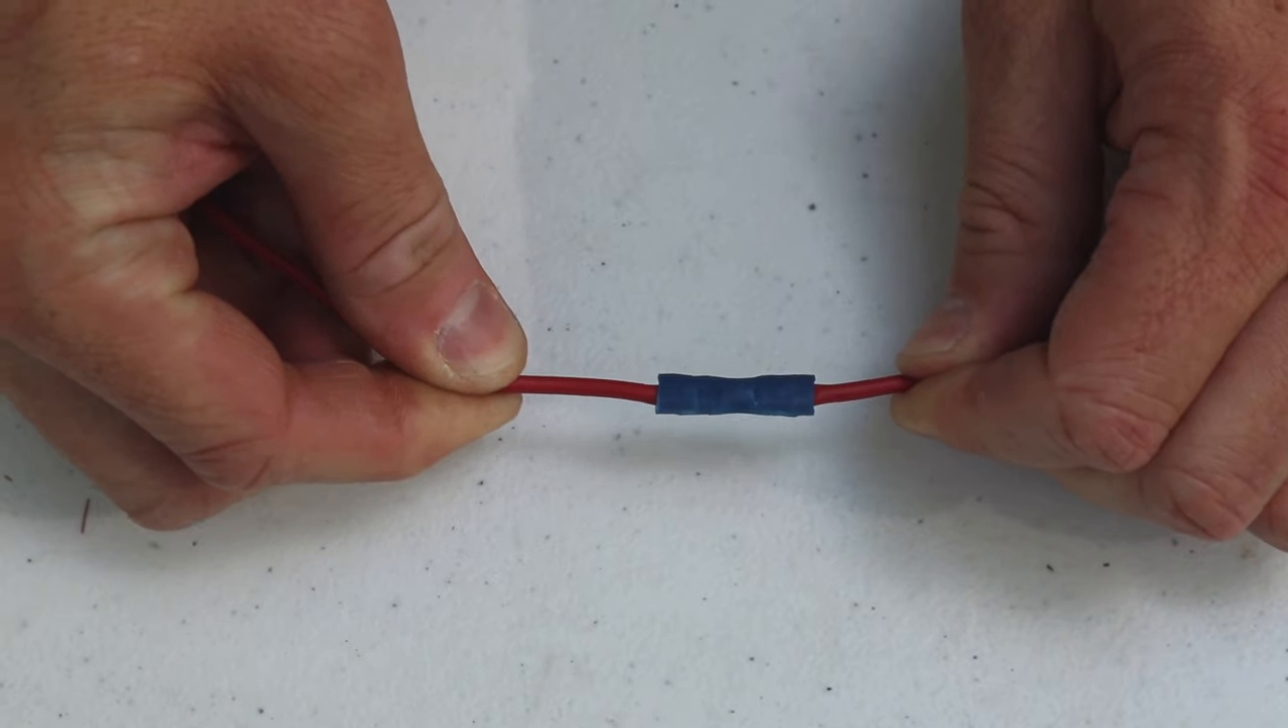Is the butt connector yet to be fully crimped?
No.